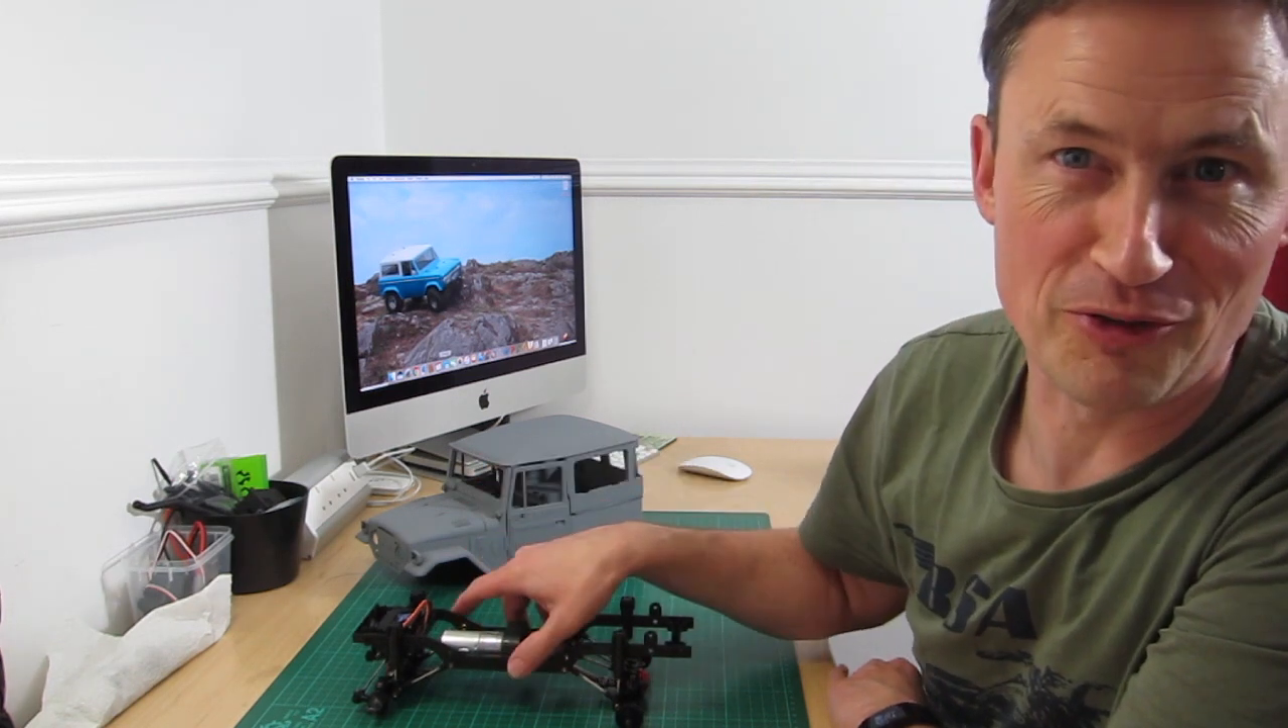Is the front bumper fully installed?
No.